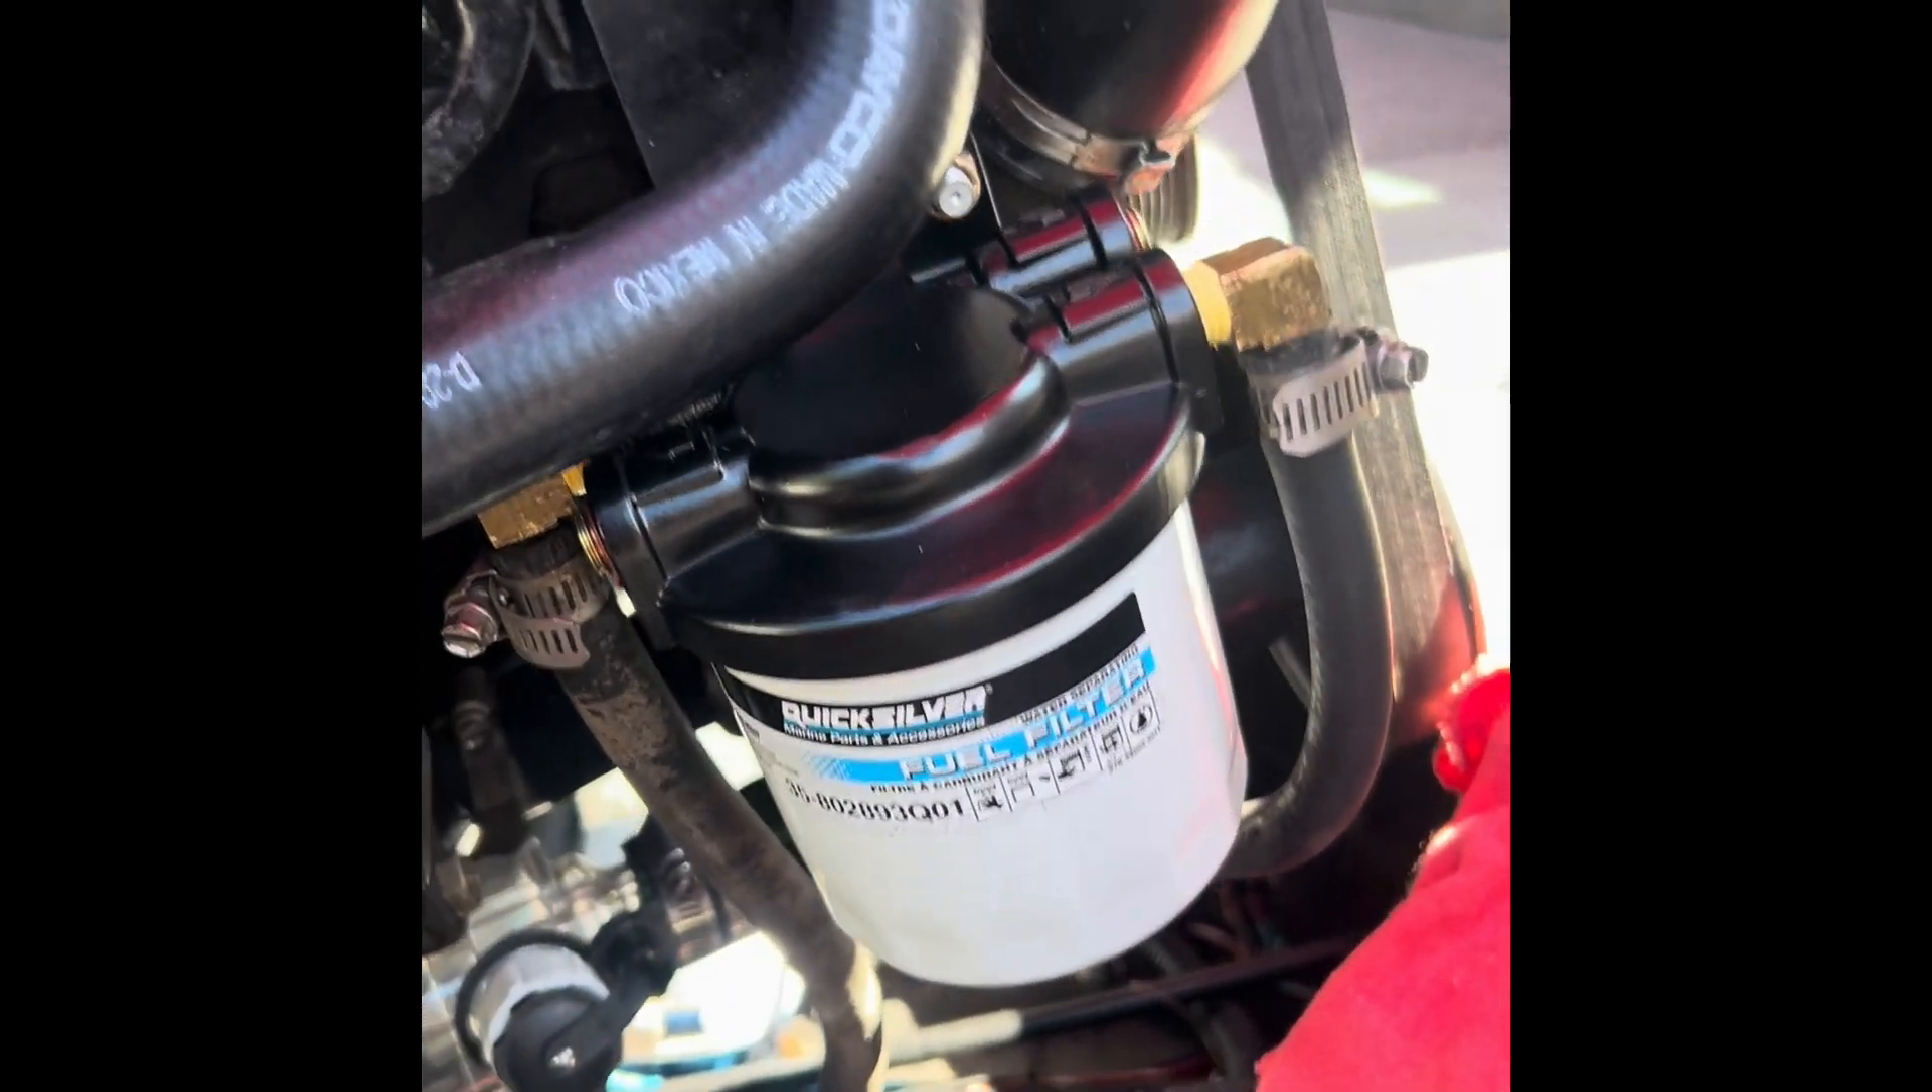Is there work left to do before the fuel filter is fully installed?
No.